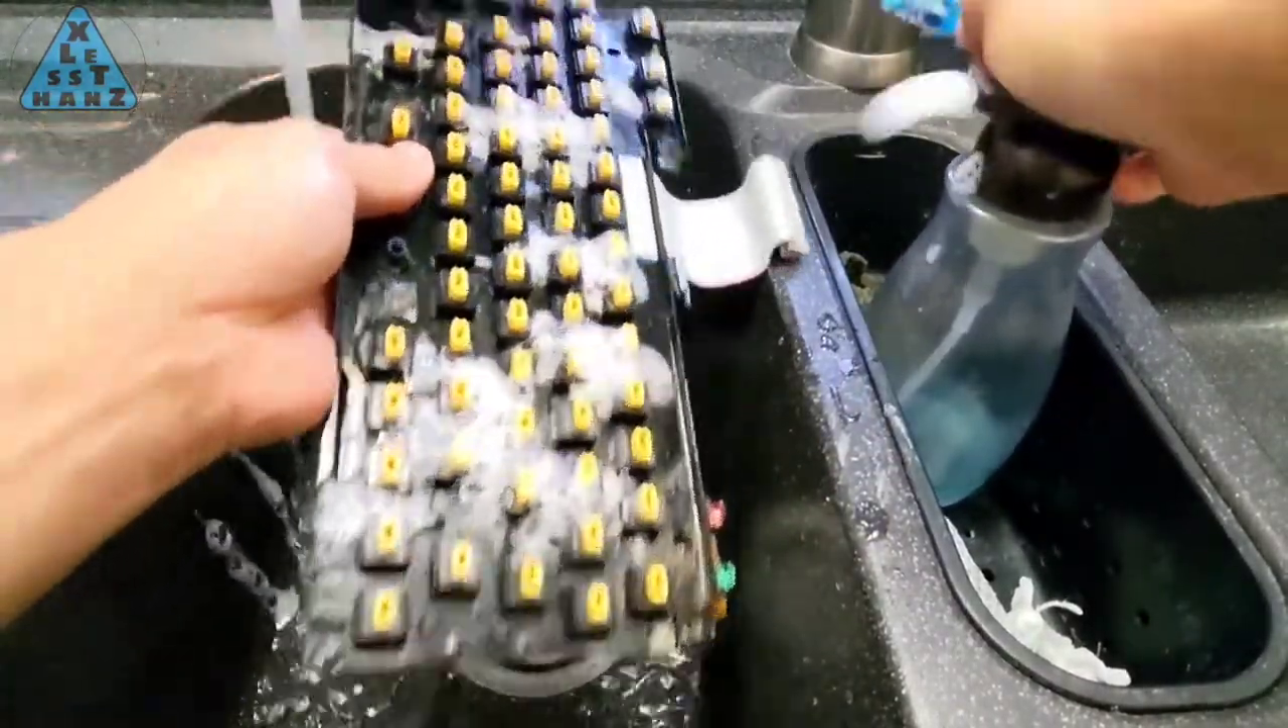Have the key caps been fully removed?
Yes.